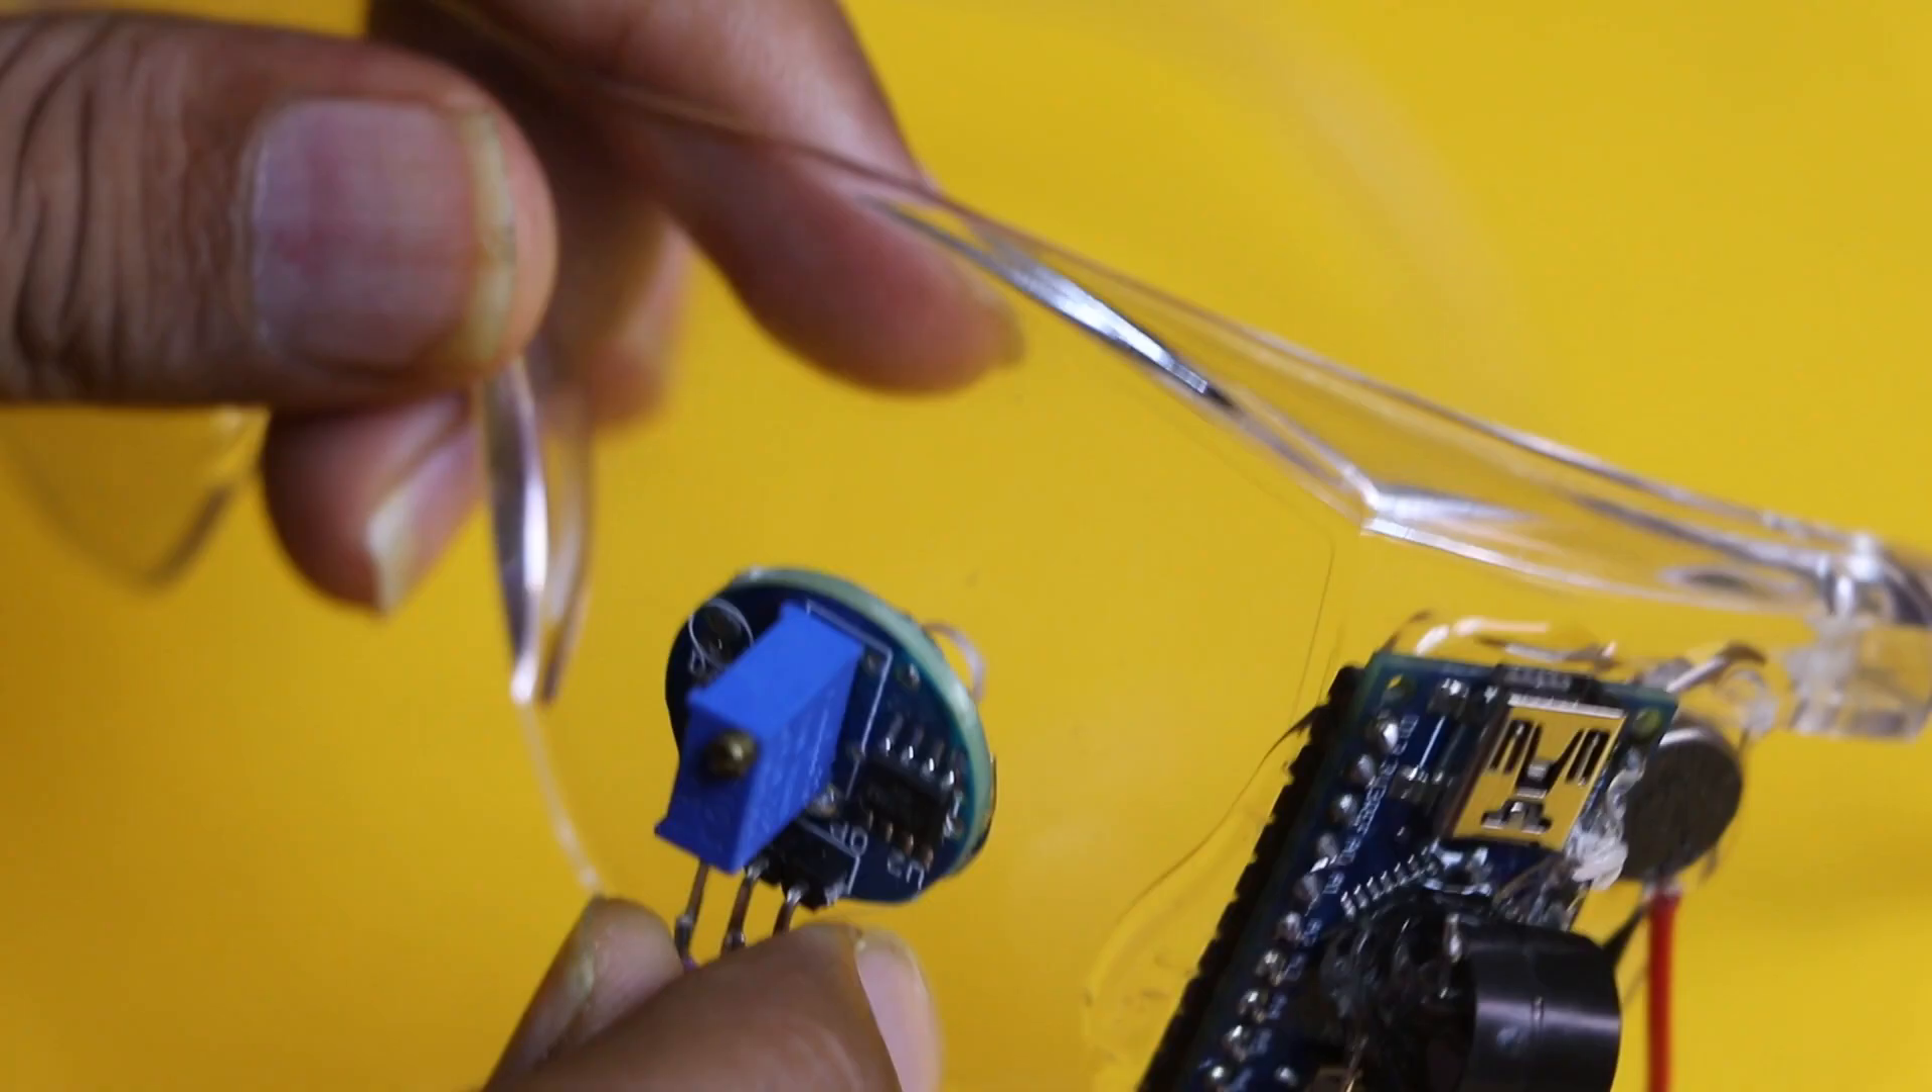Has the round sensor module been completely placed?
No.